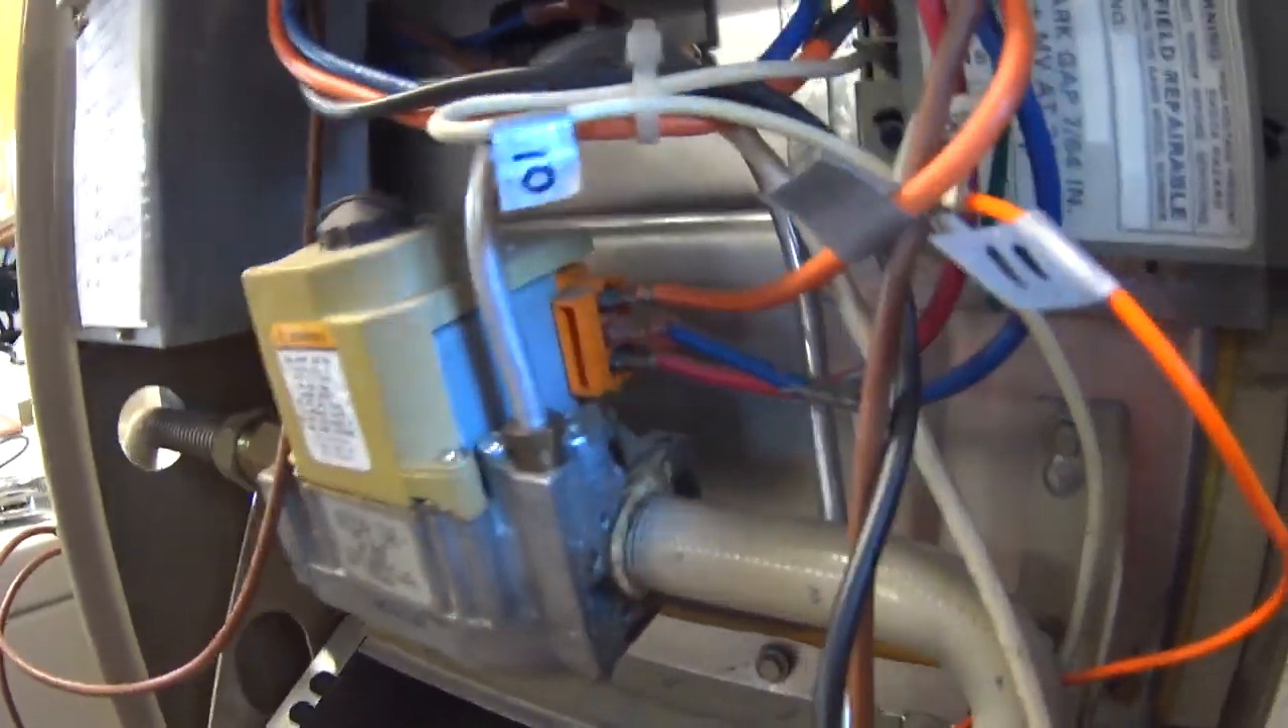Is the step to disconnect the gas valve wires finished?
No.